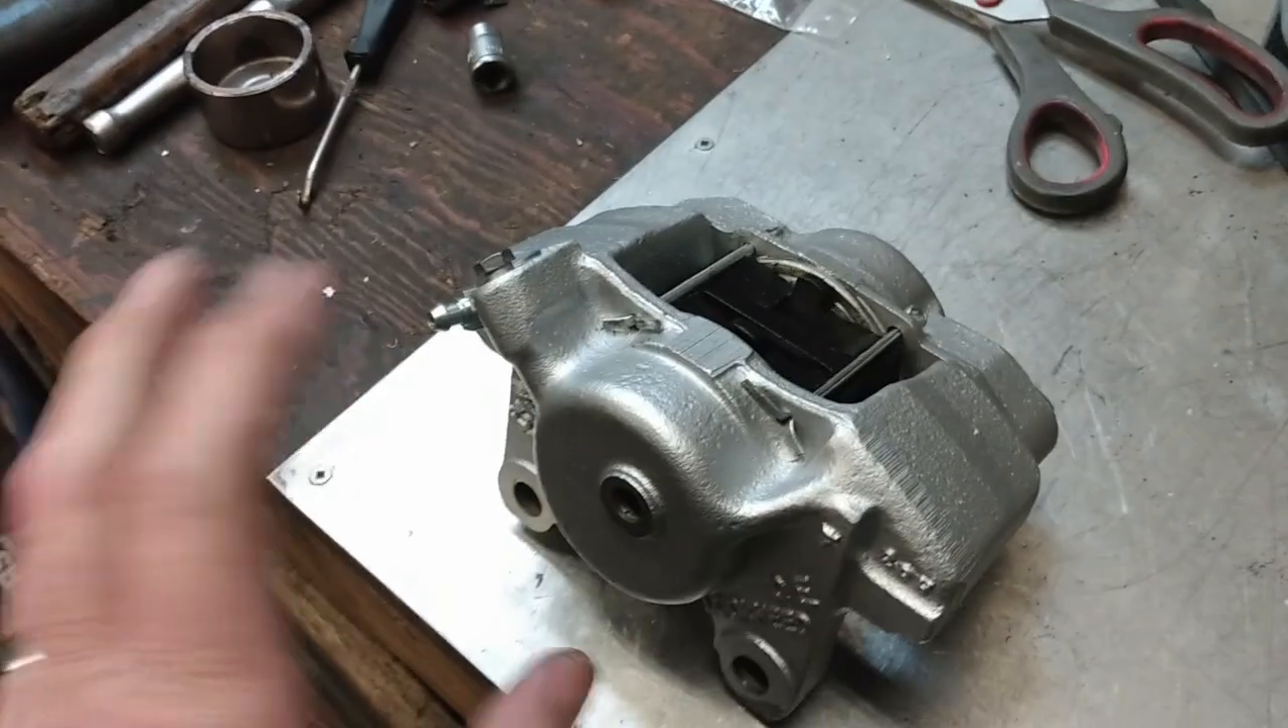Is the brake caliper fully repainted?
Yes.